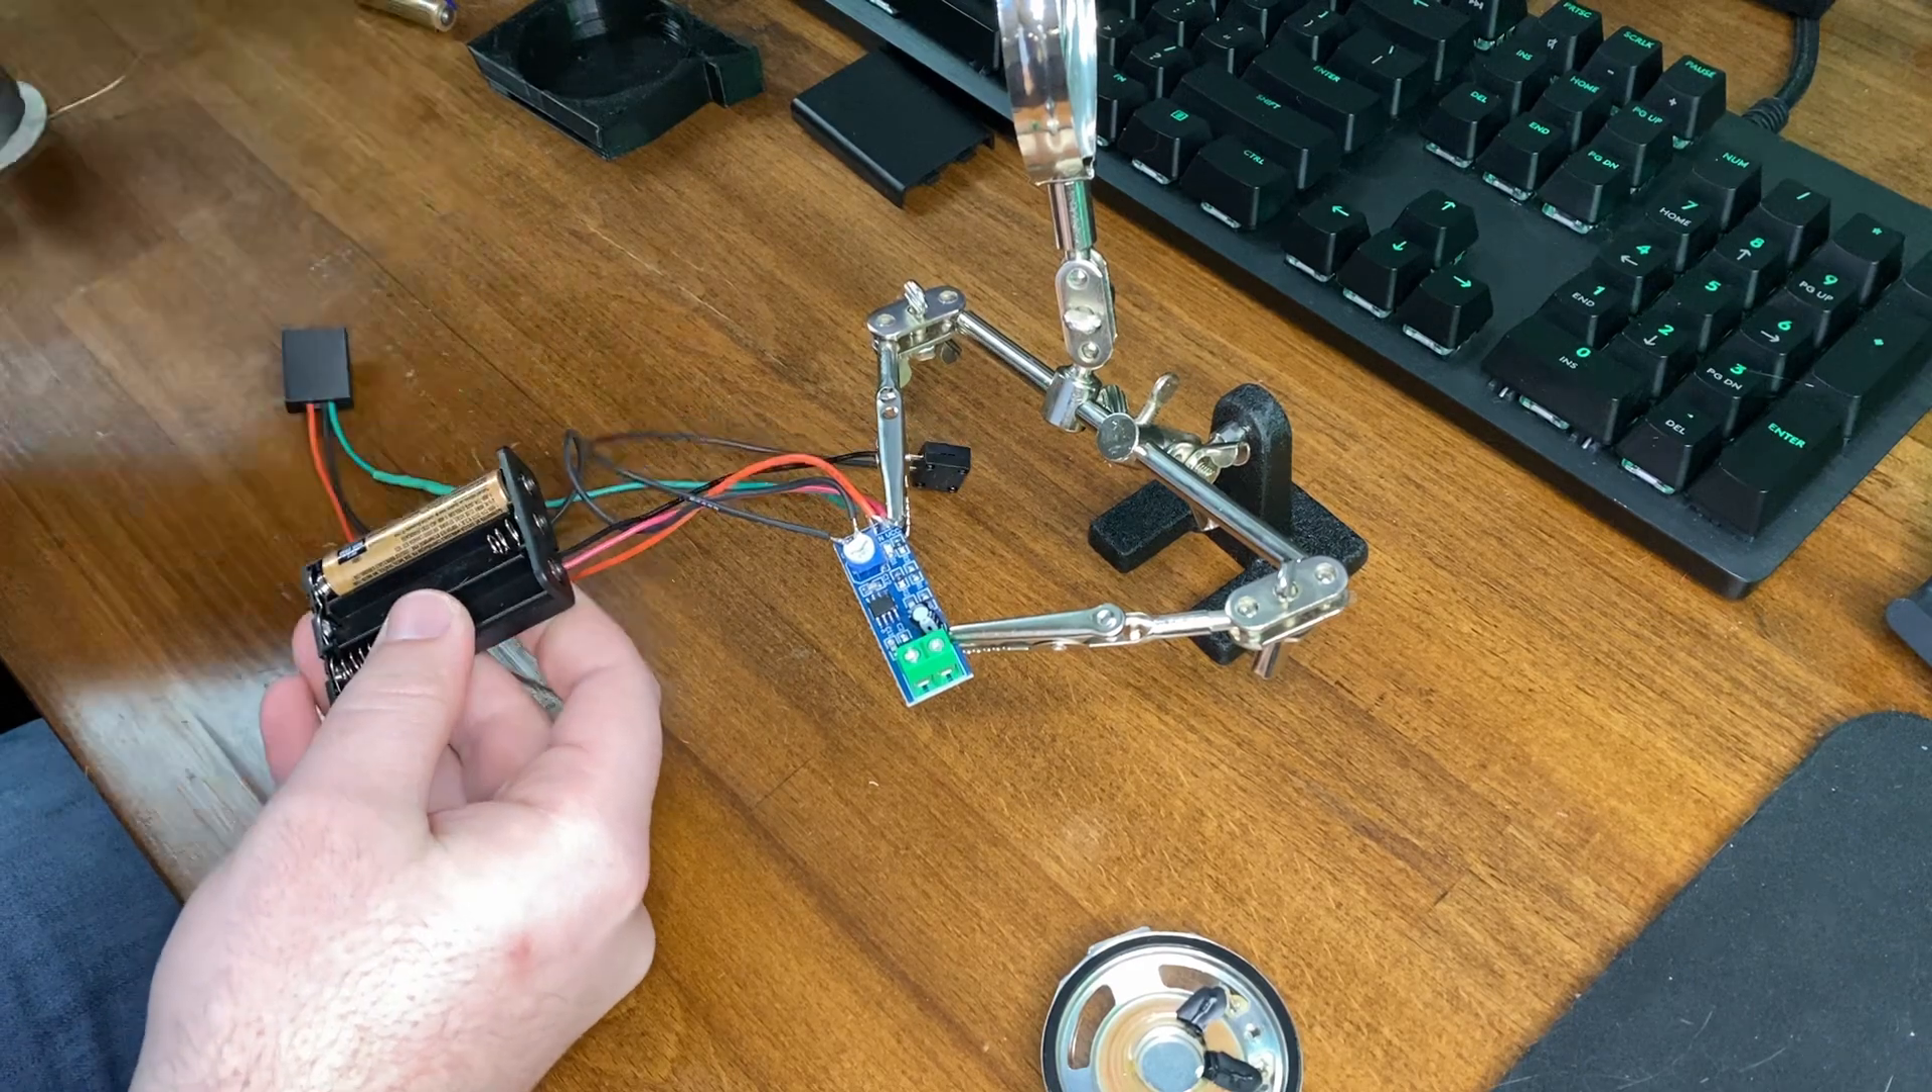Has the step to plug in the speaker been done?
No.